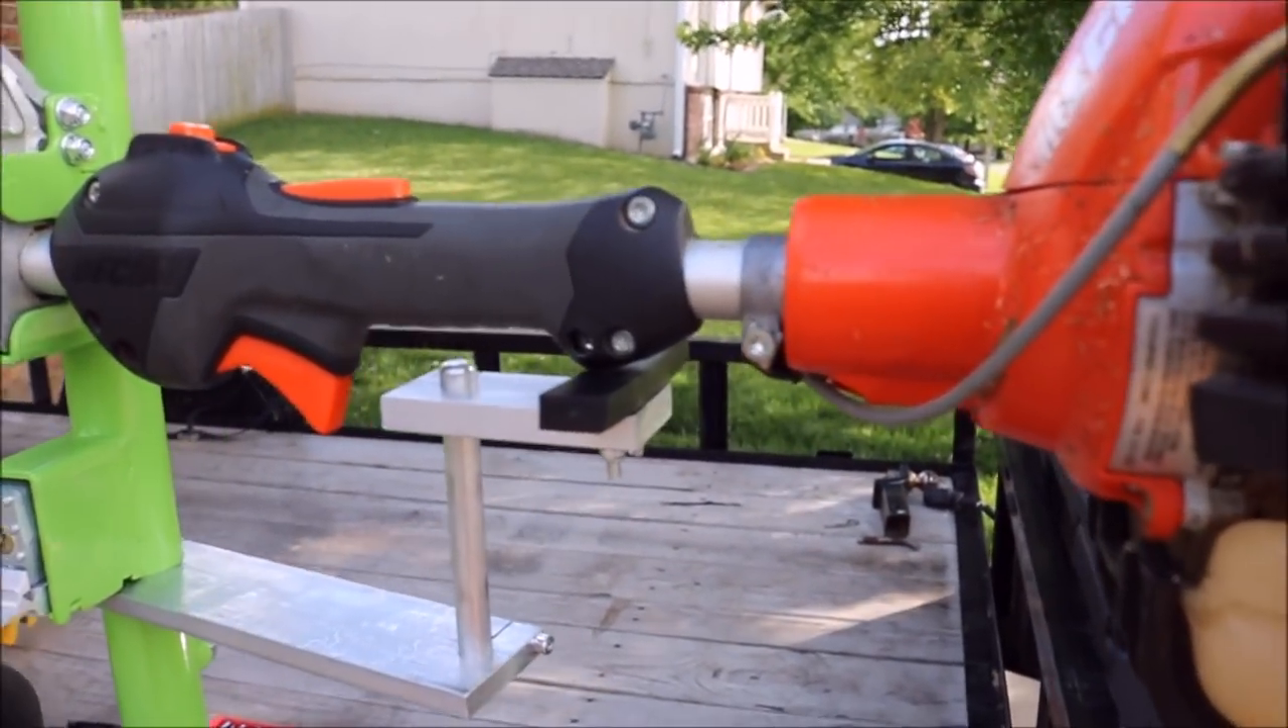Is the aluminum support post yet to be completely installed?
No.